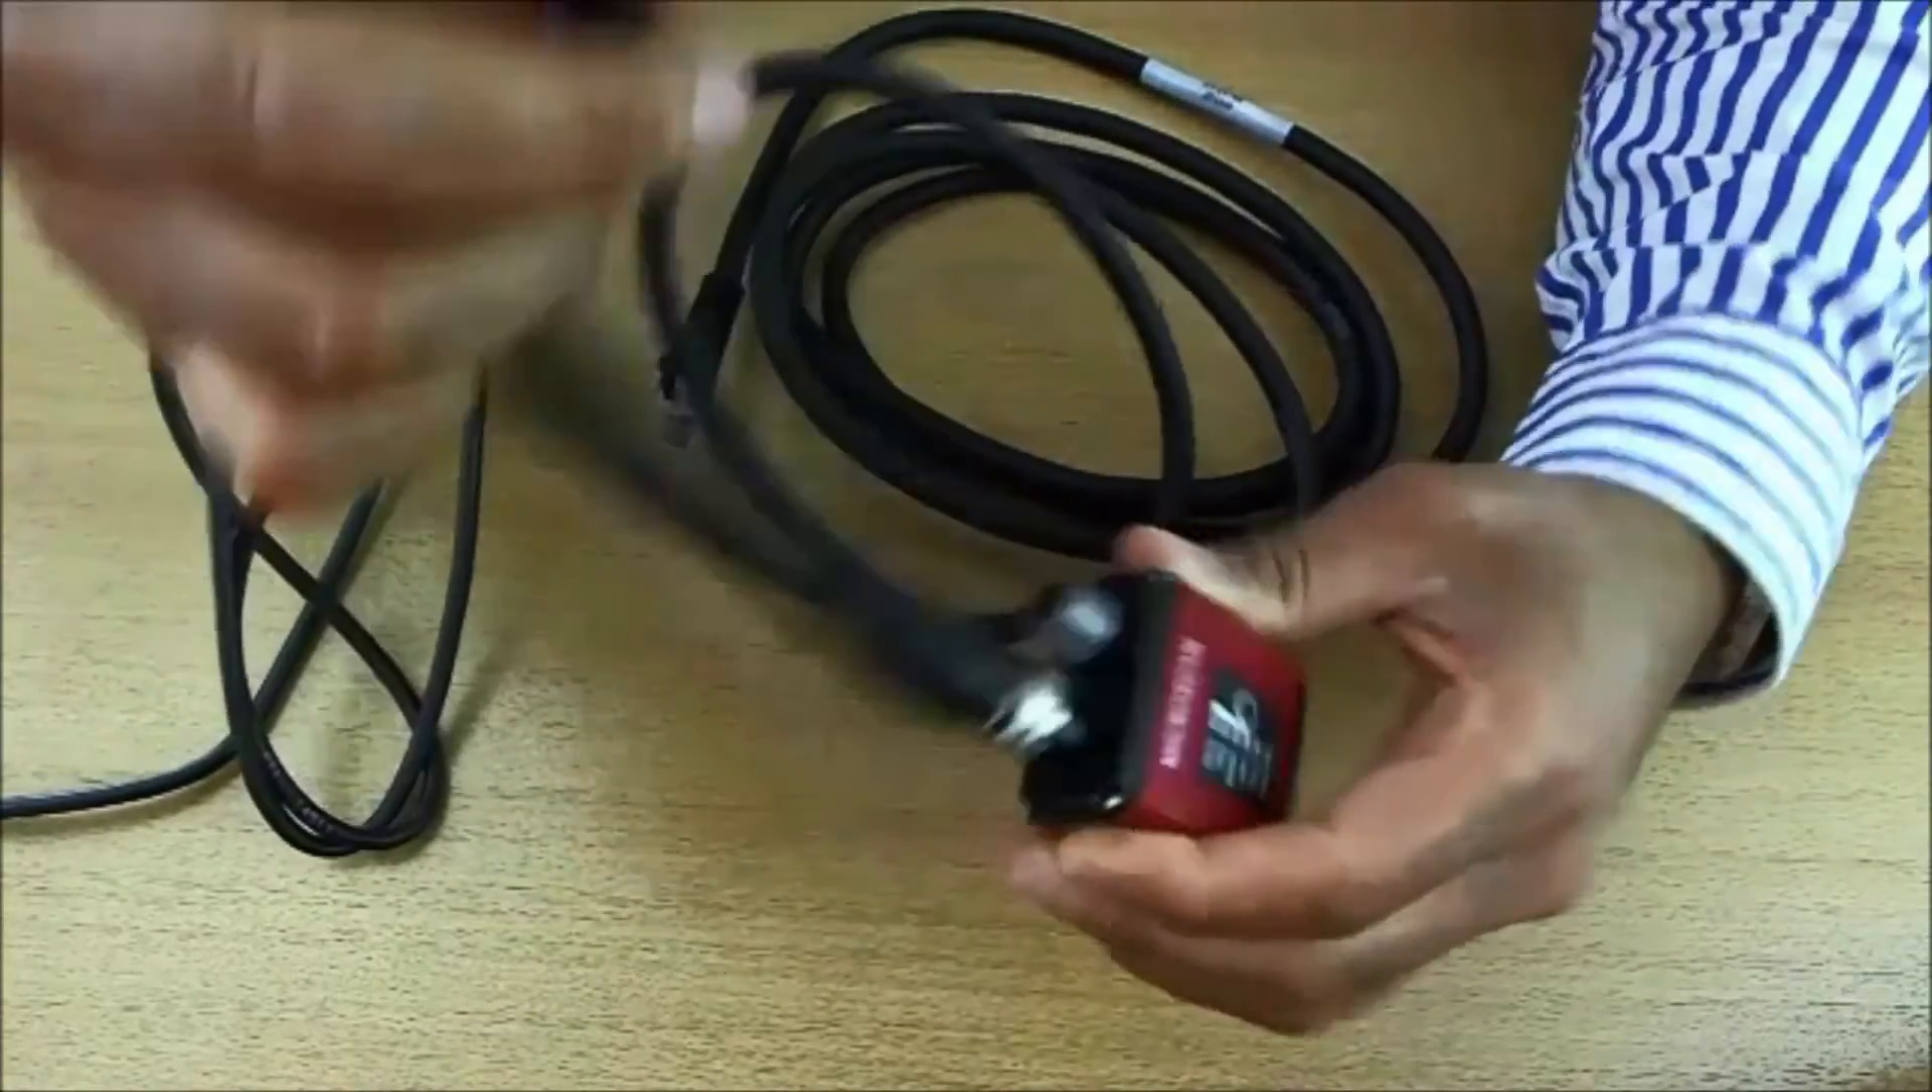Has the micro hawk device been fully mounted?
No.